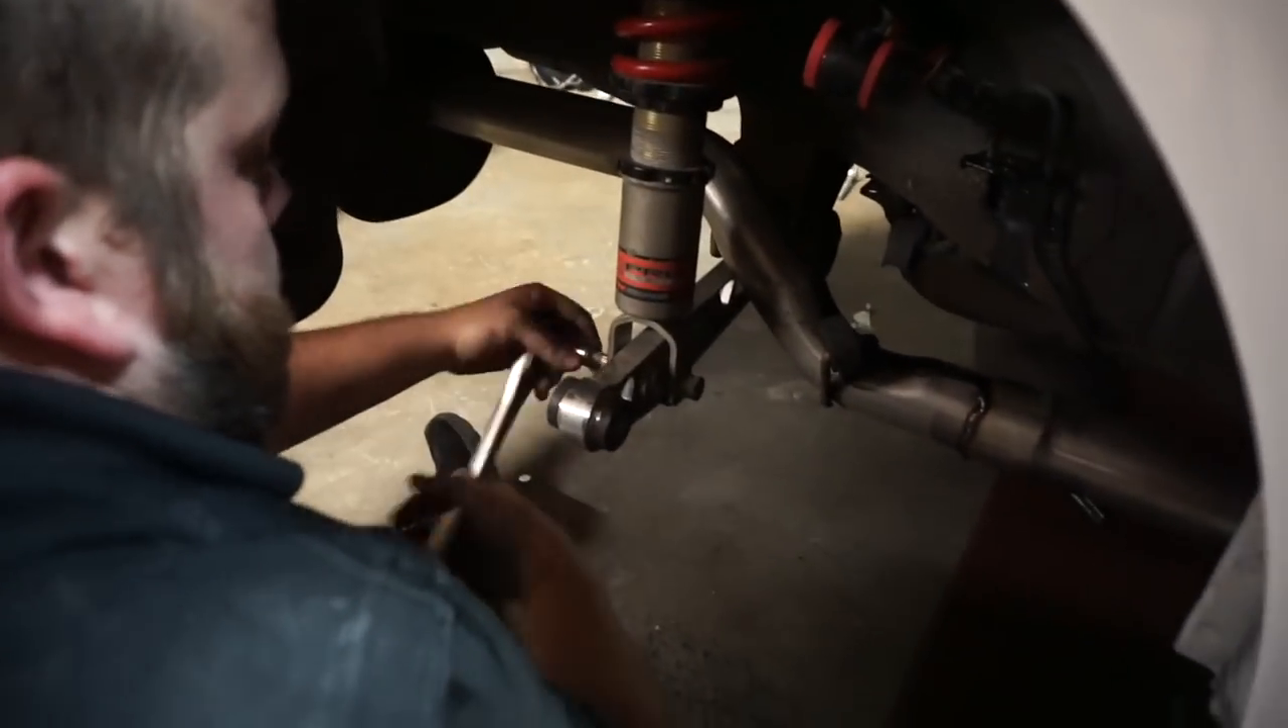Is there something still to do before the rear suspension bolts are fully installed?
Yes.